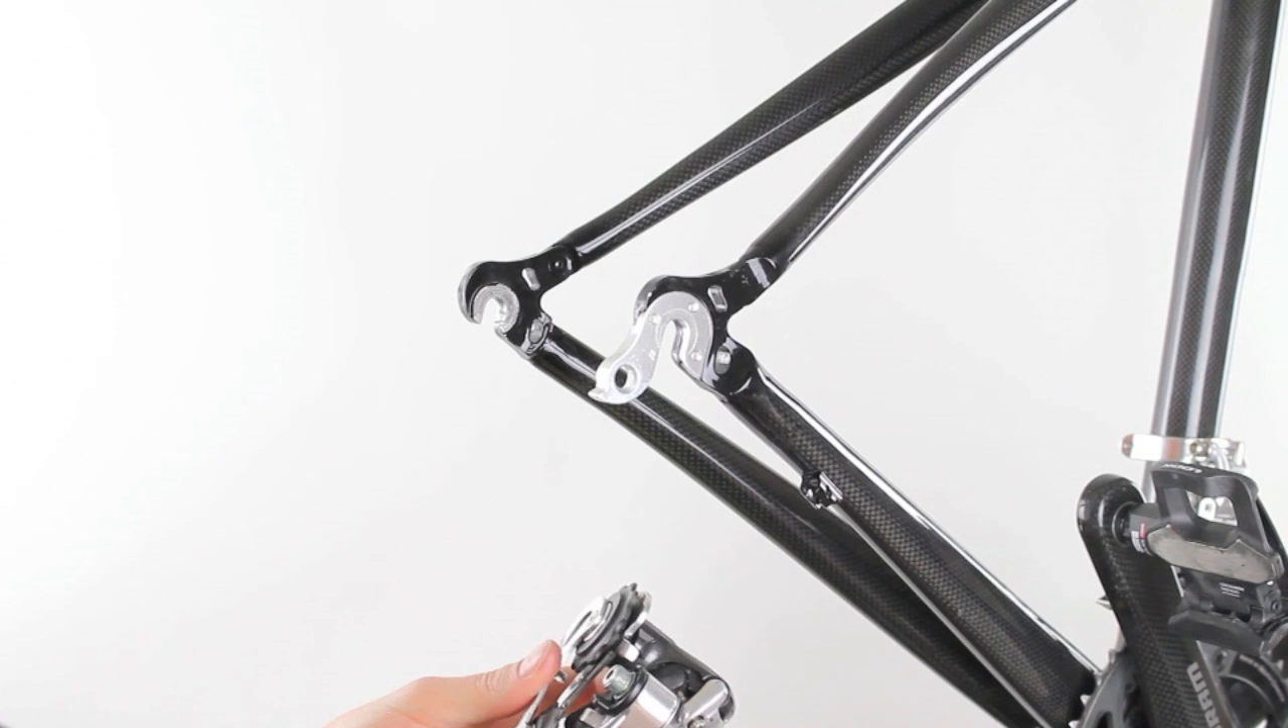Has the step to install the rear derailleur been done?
No.